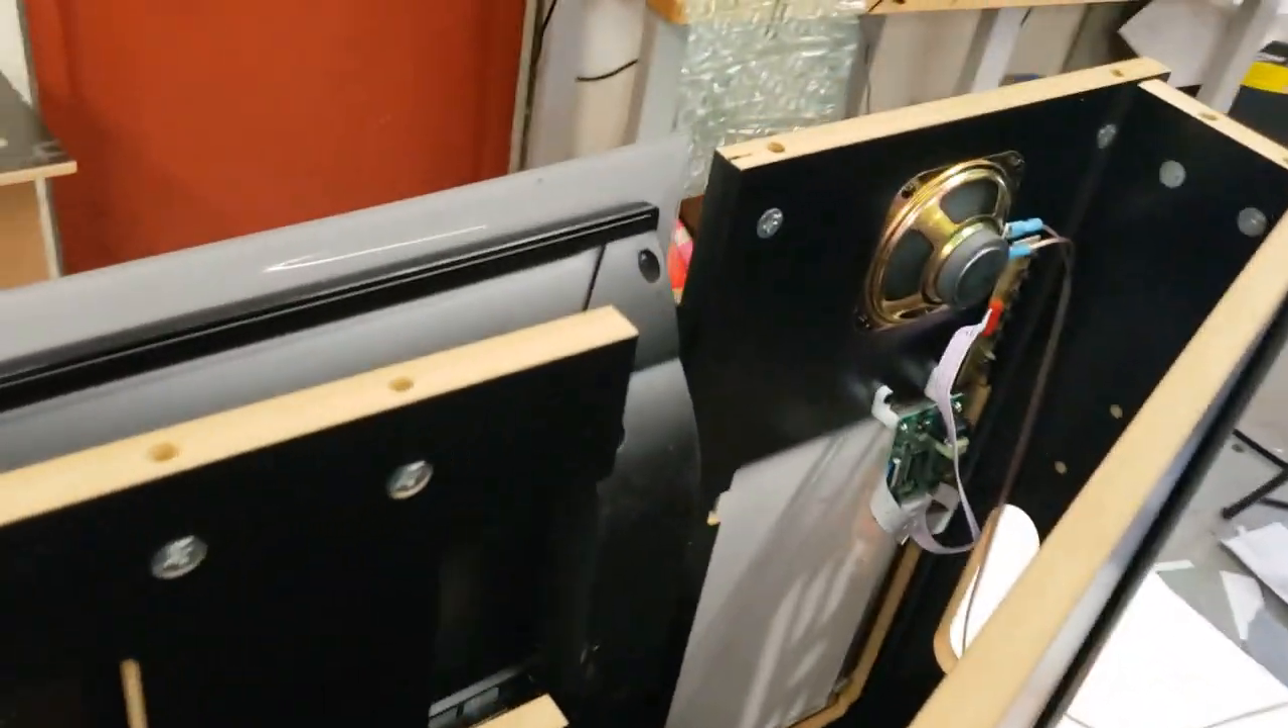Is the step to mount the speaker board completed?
Yes.